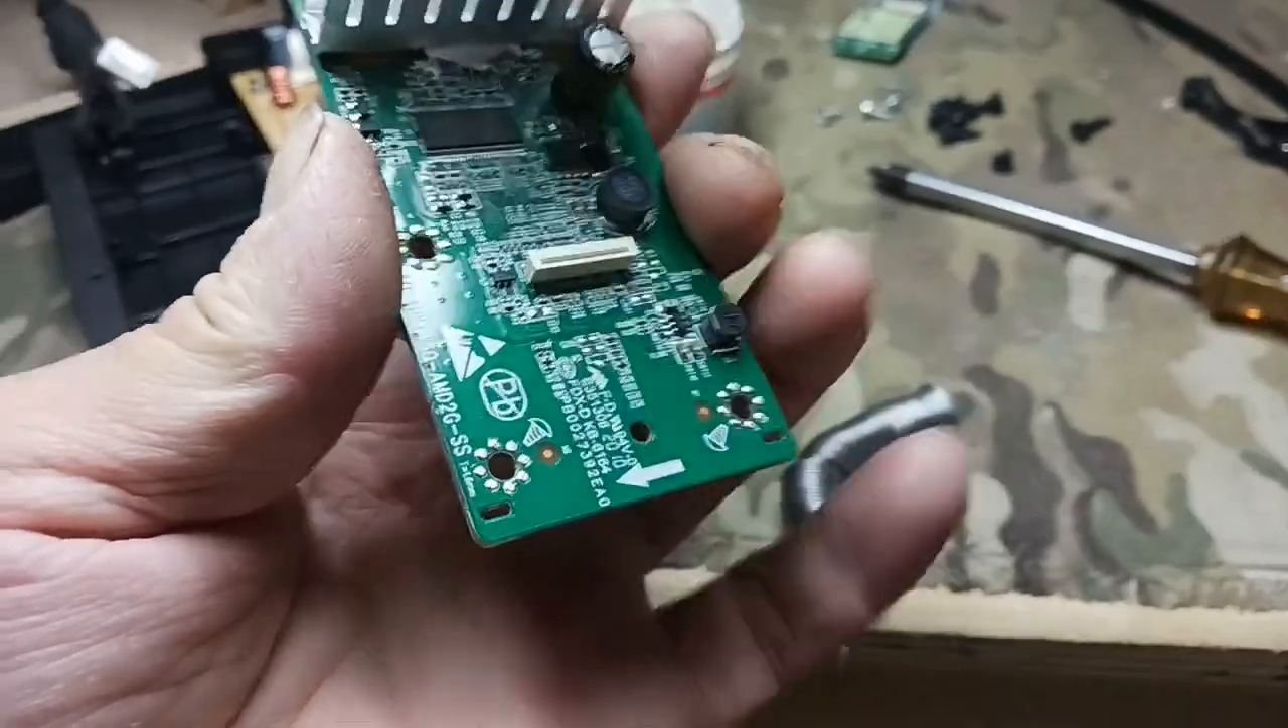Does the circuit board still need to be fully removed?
No.